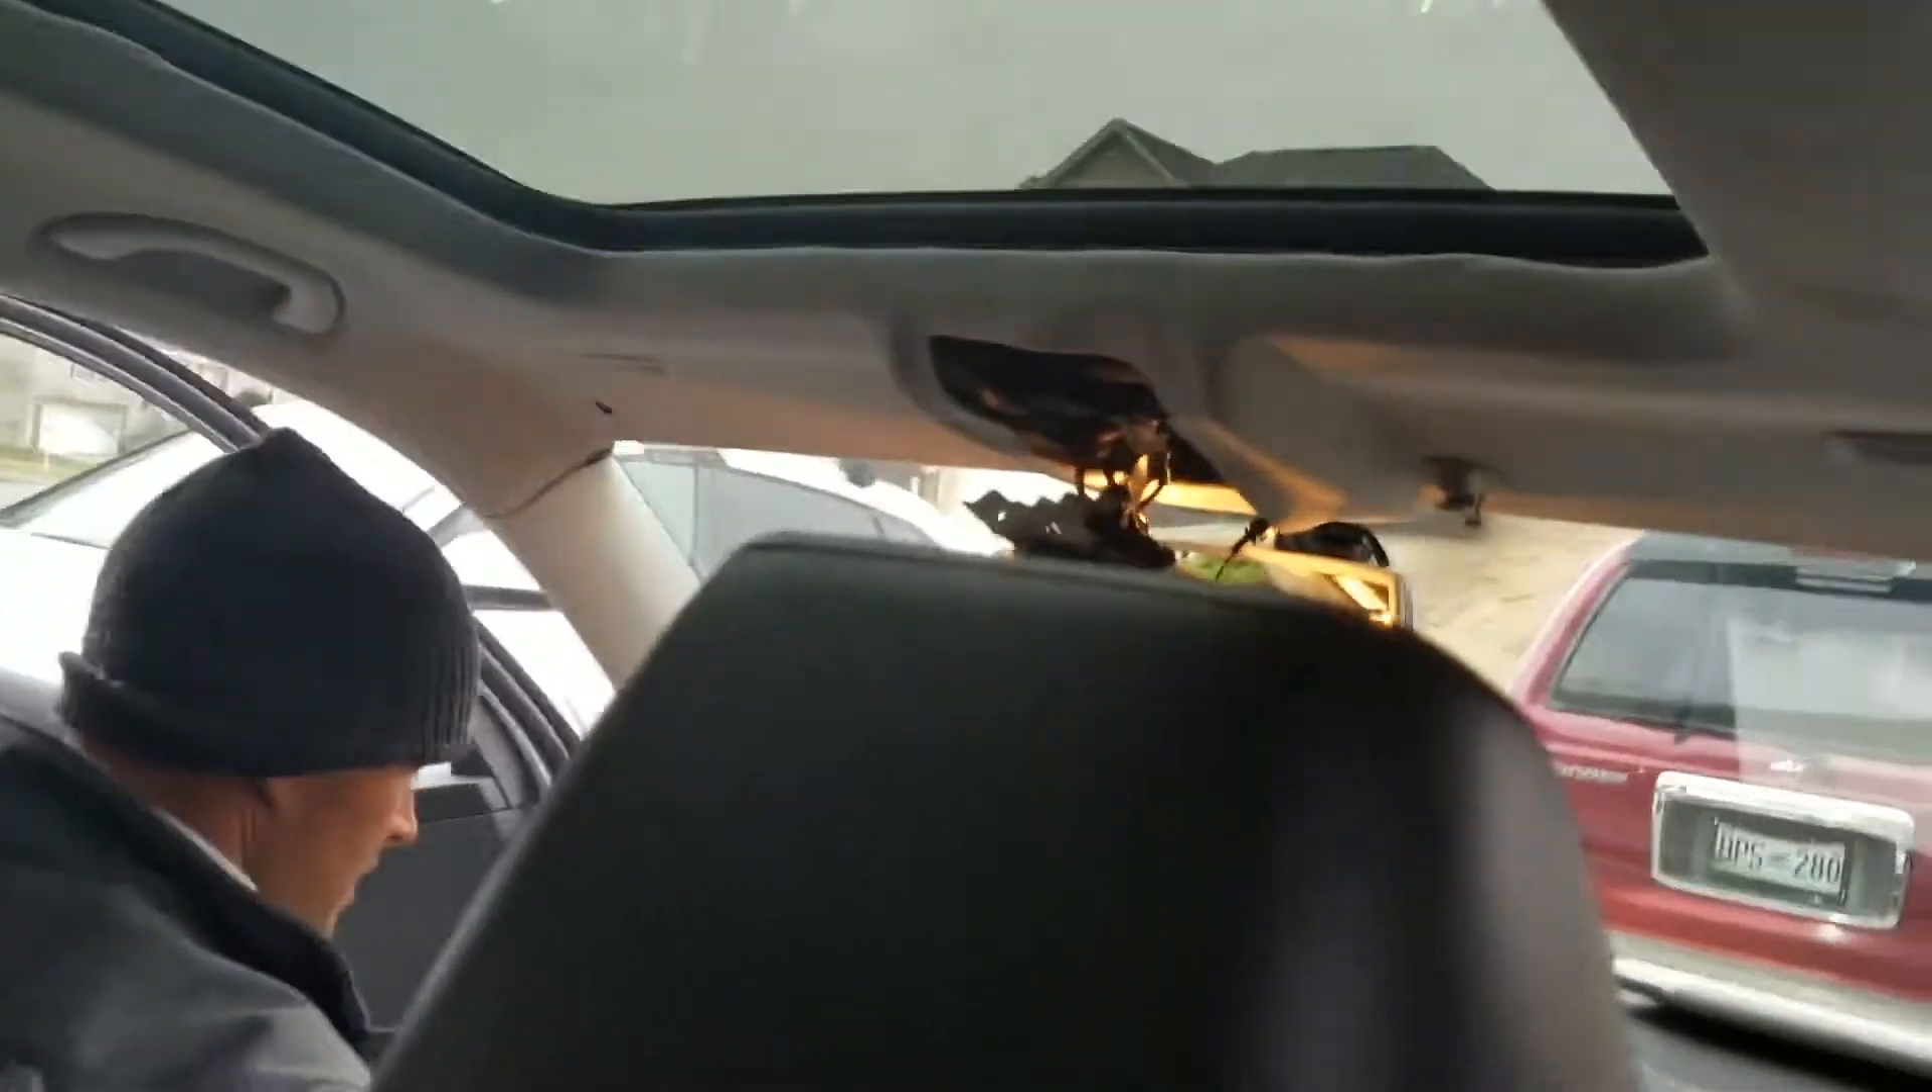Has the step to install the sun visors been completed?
No.